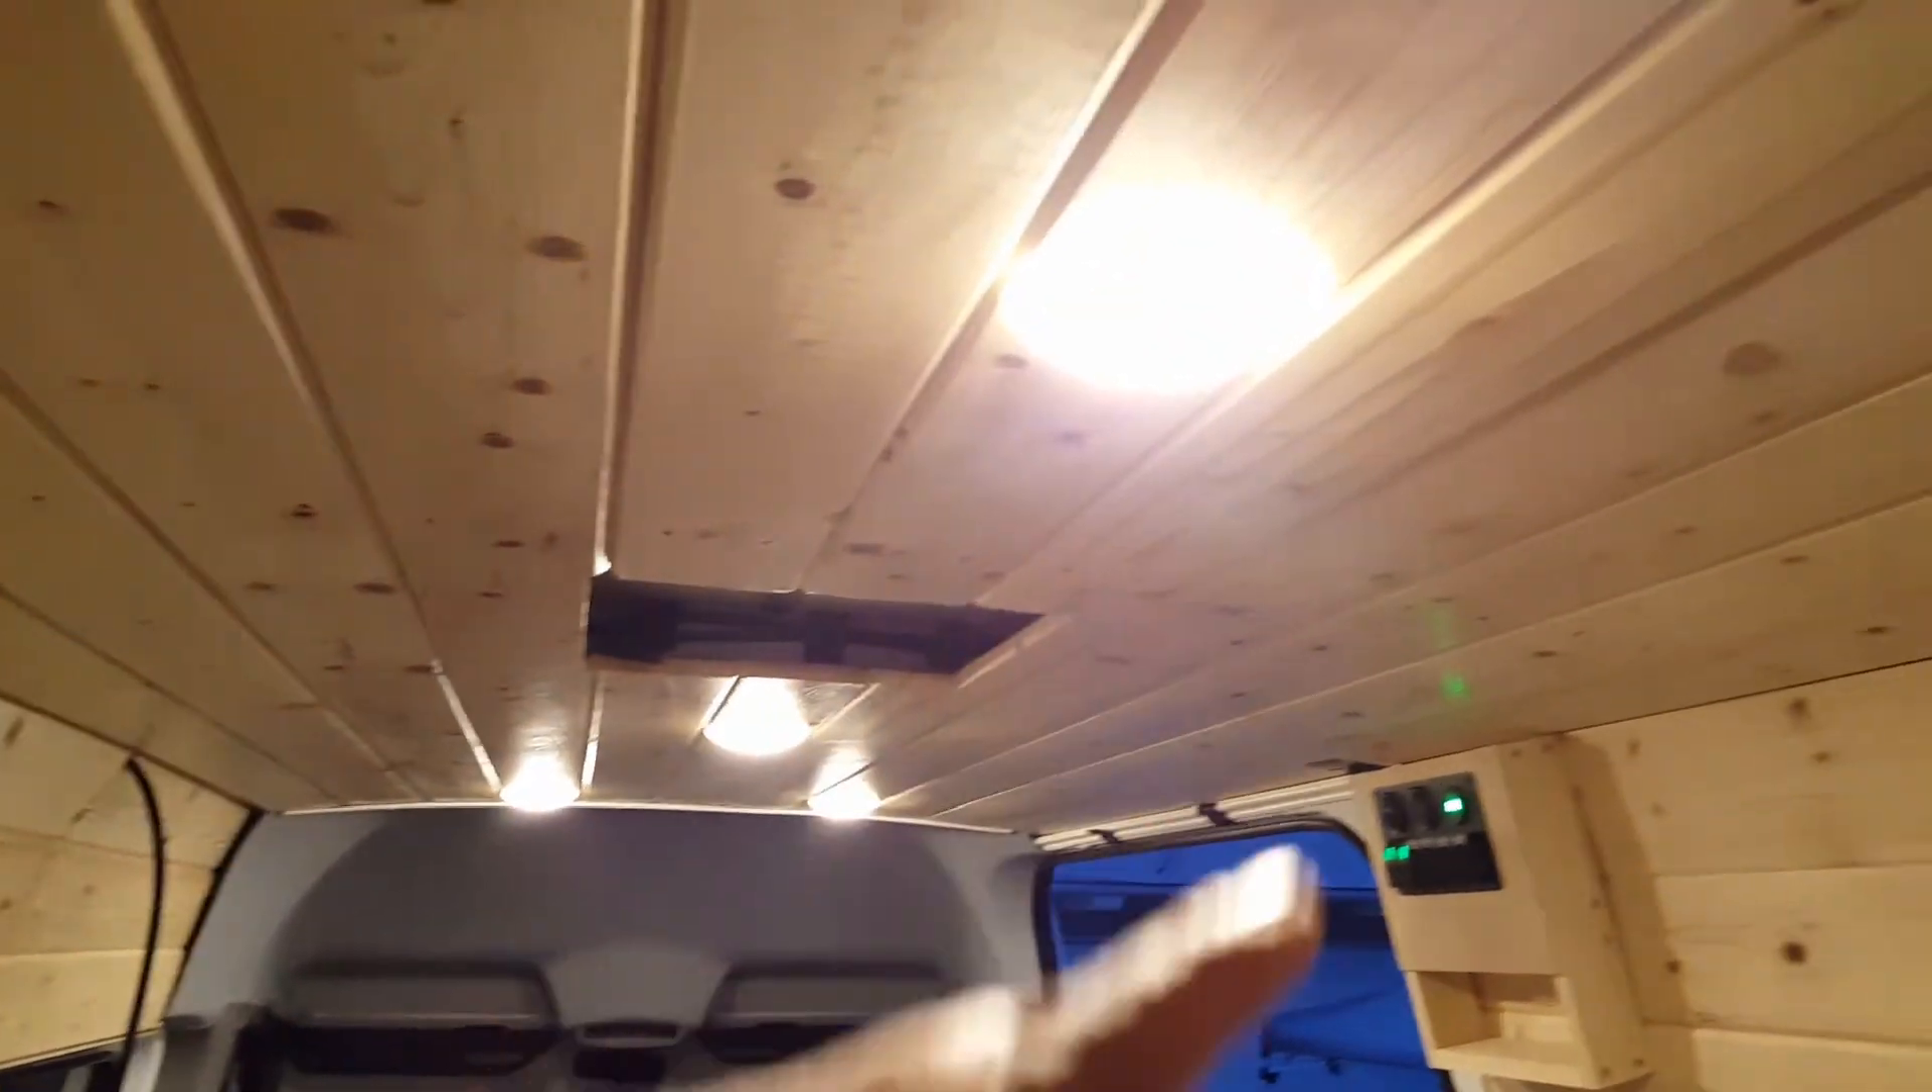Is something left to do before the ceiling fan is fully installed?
Yes.